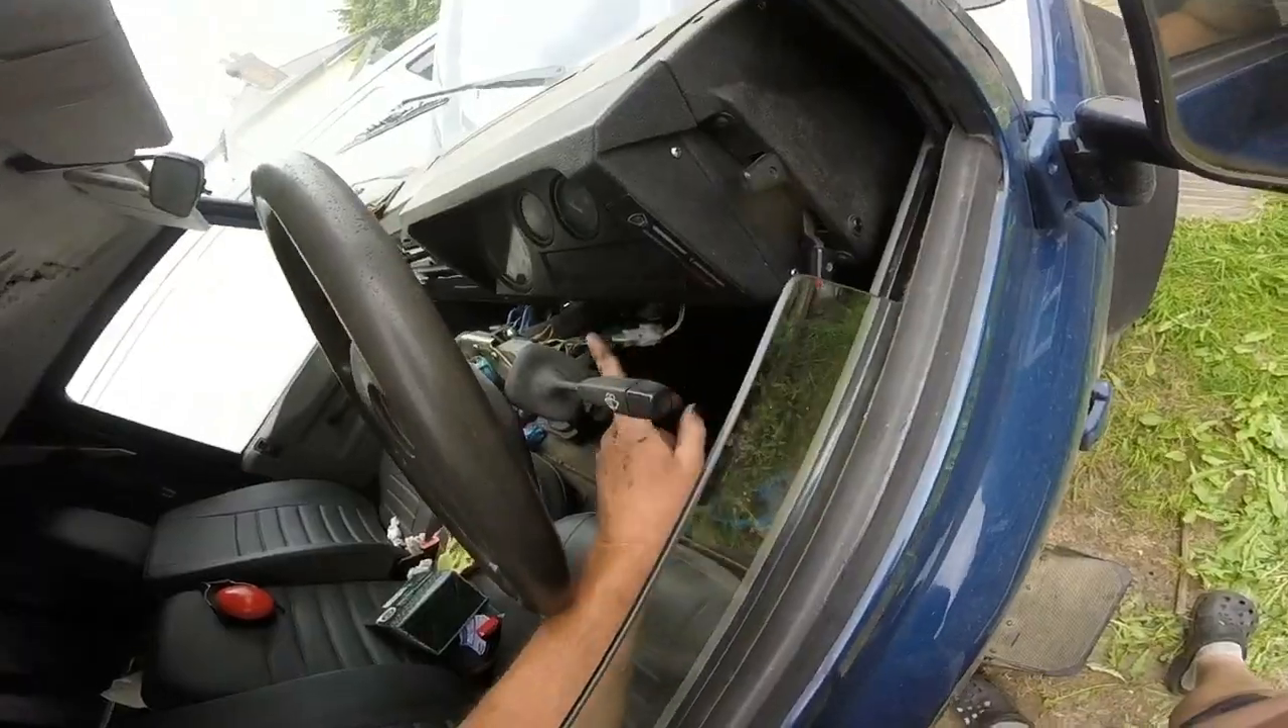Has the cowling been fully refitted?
No.